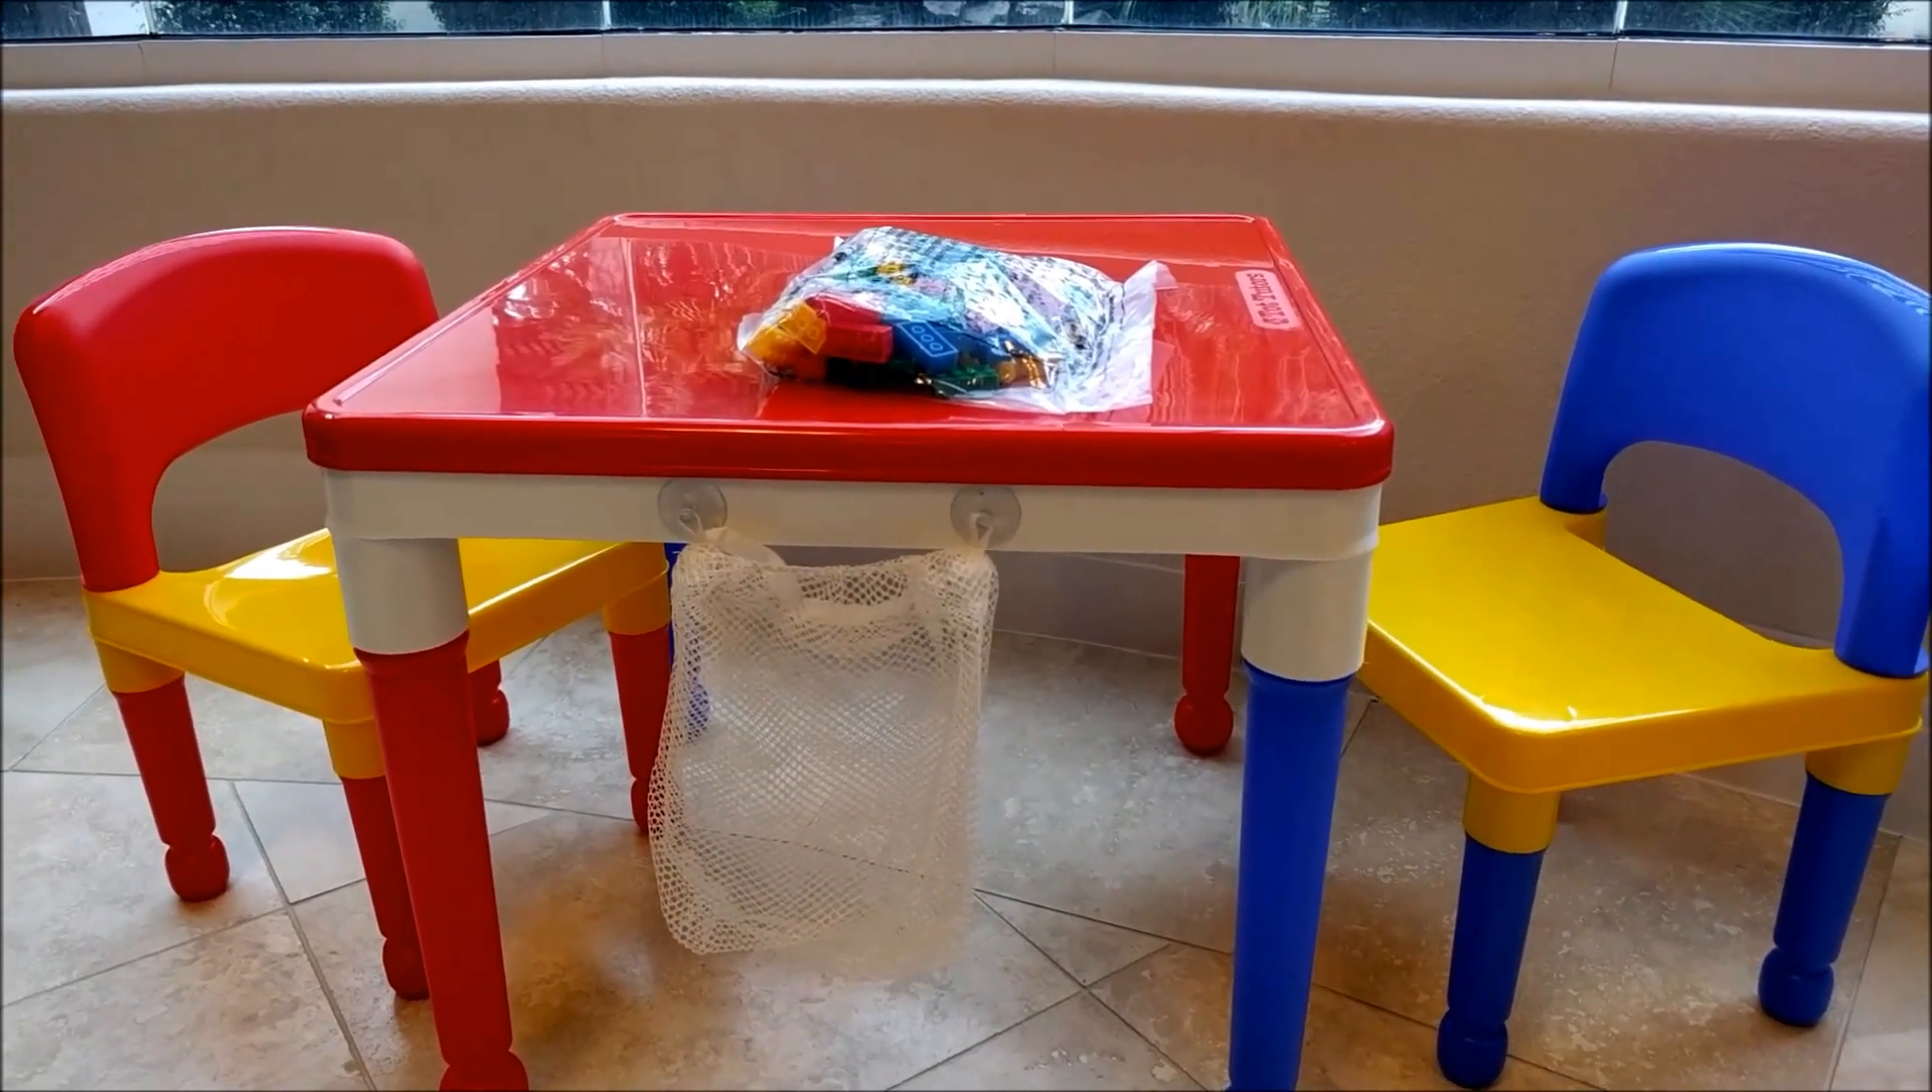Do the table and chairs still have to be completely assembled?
No.